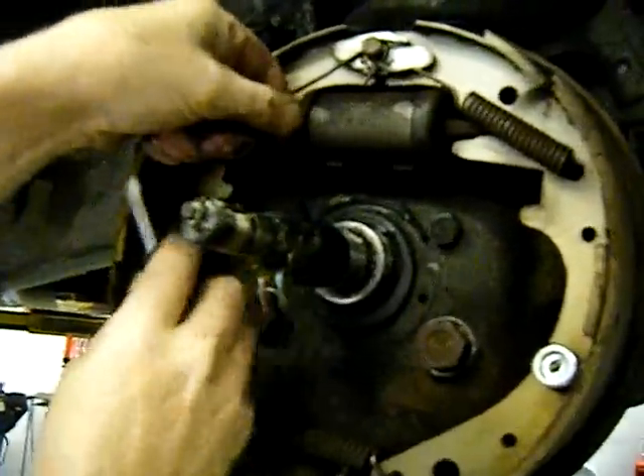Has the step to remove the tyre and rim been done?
Yes.